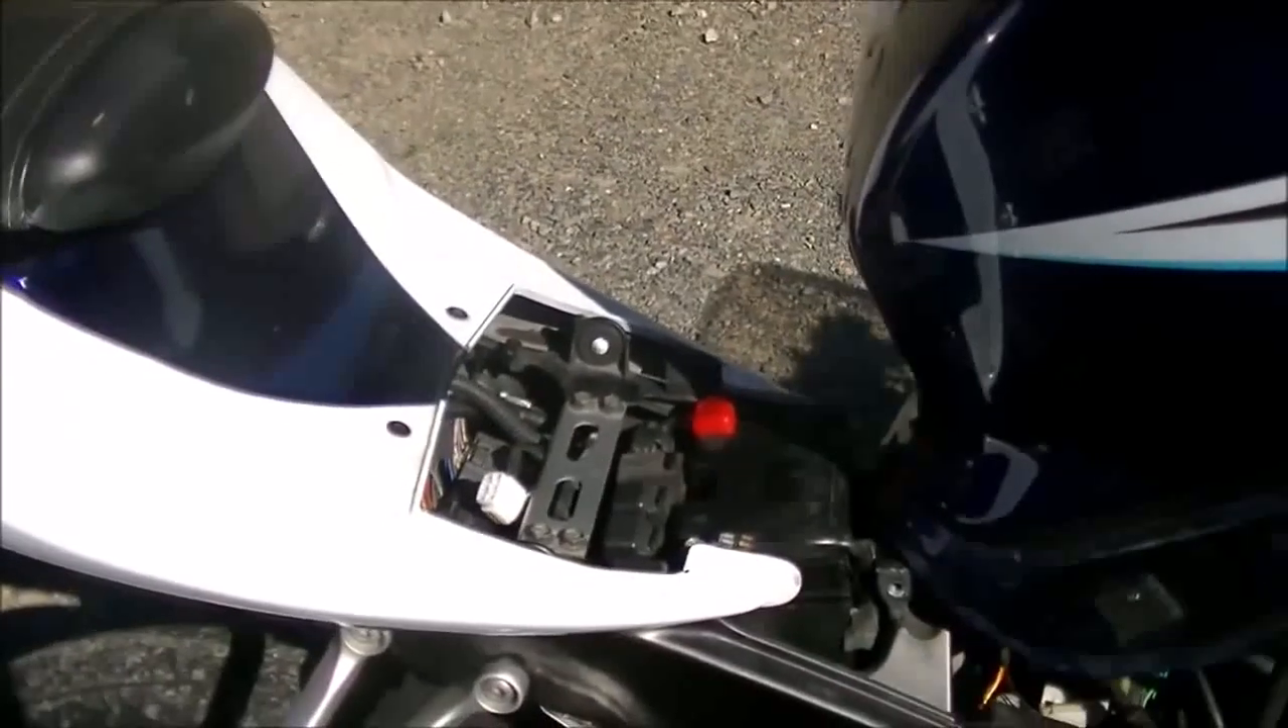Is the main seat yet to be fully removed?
No.